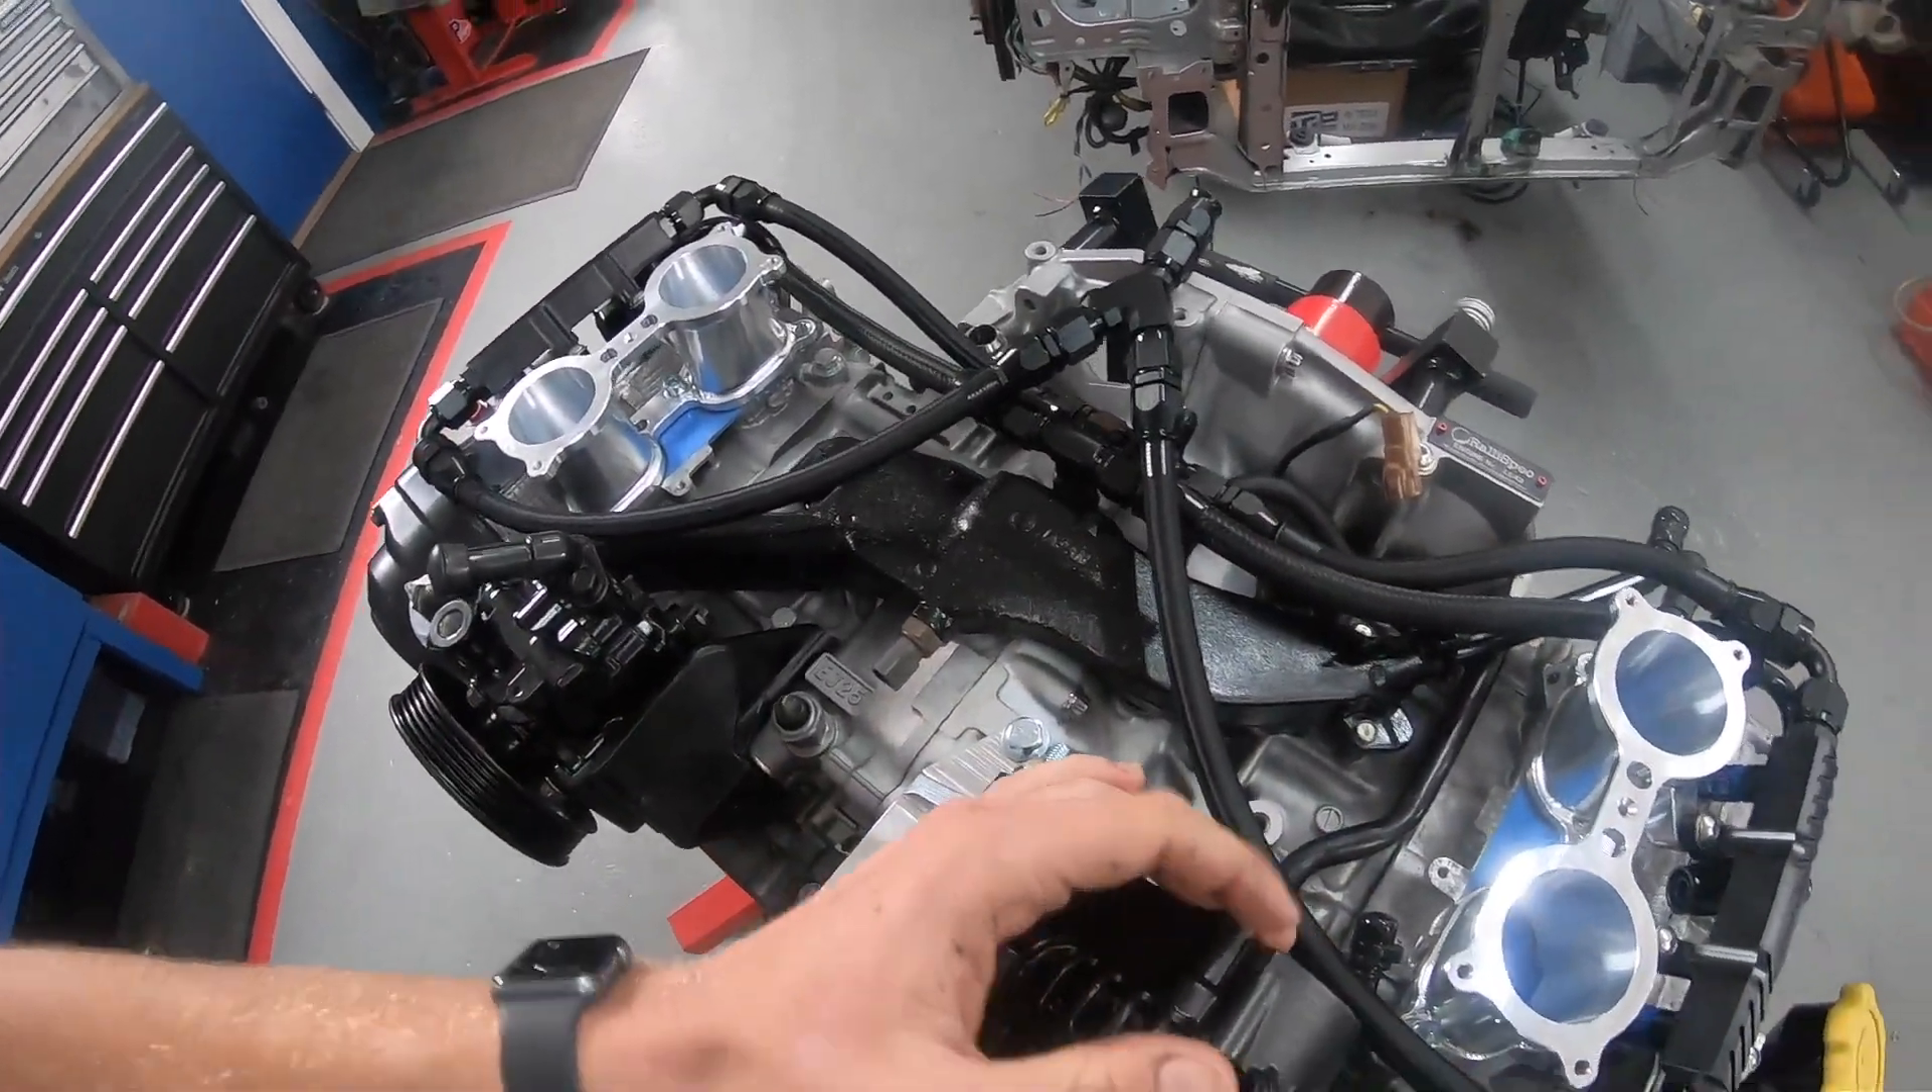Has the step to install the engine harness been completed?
No.